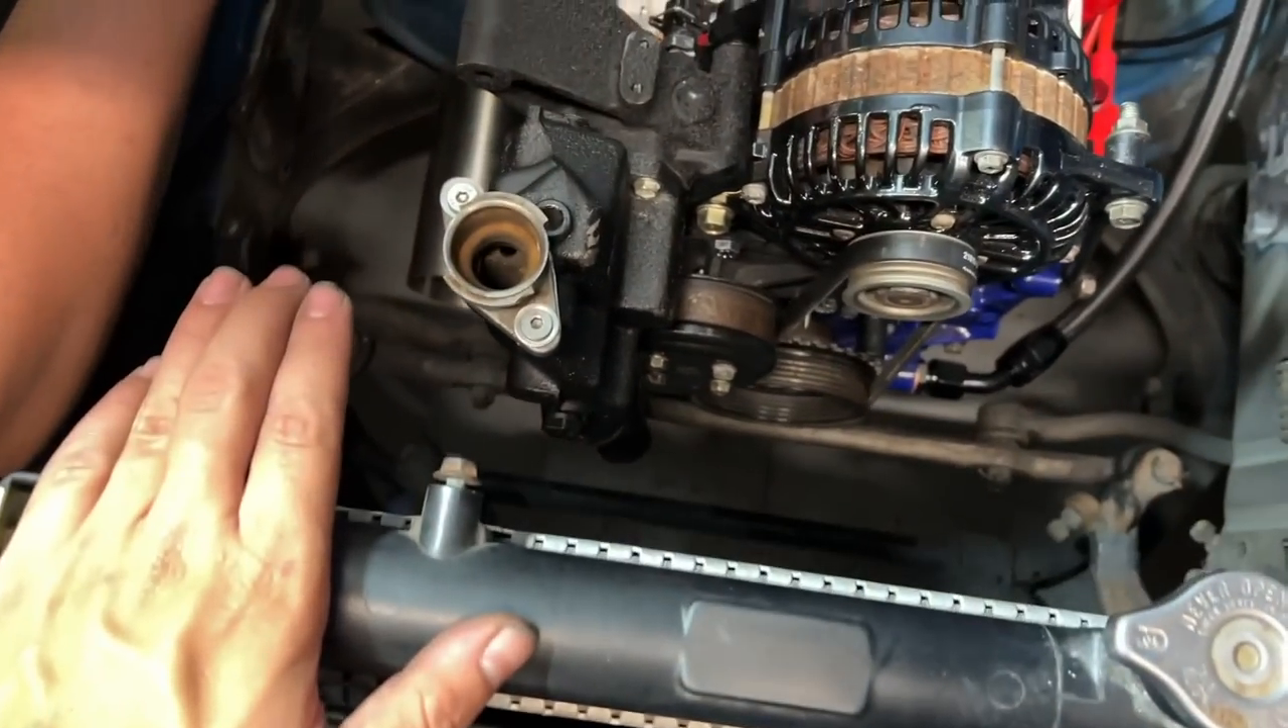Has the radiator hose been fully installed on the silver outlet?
No.